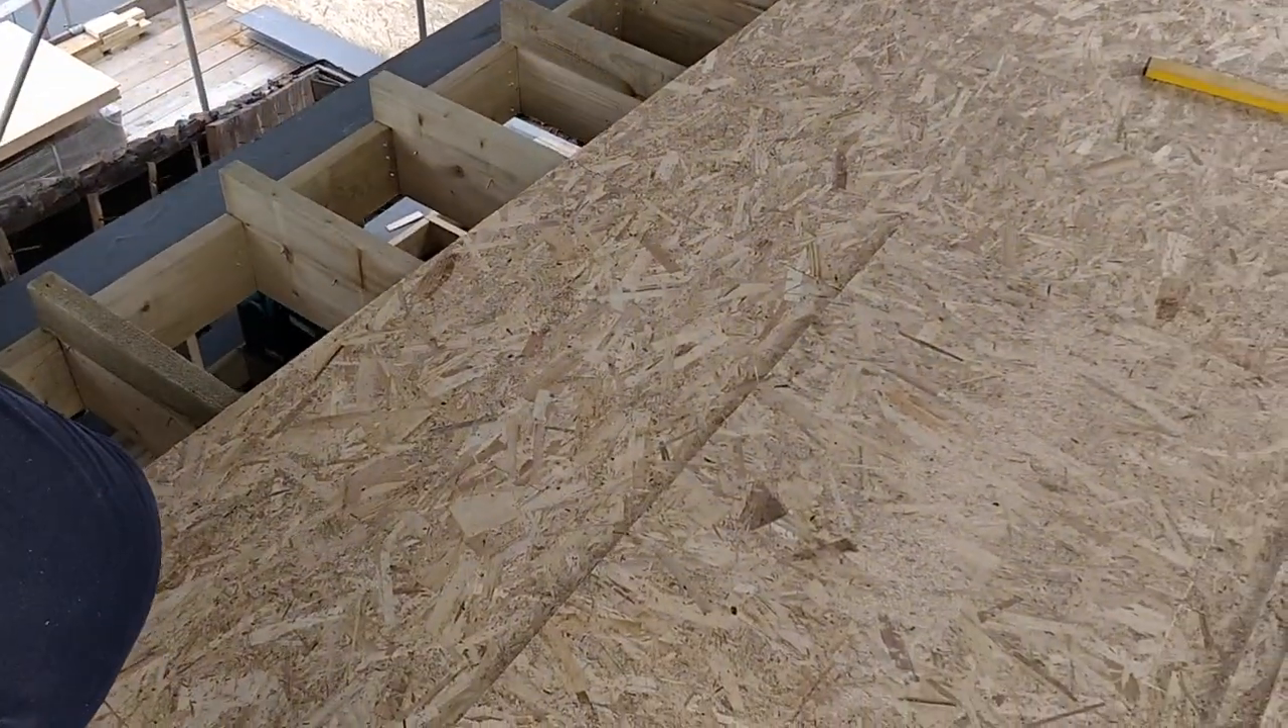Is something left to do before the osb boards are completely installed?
Yes.